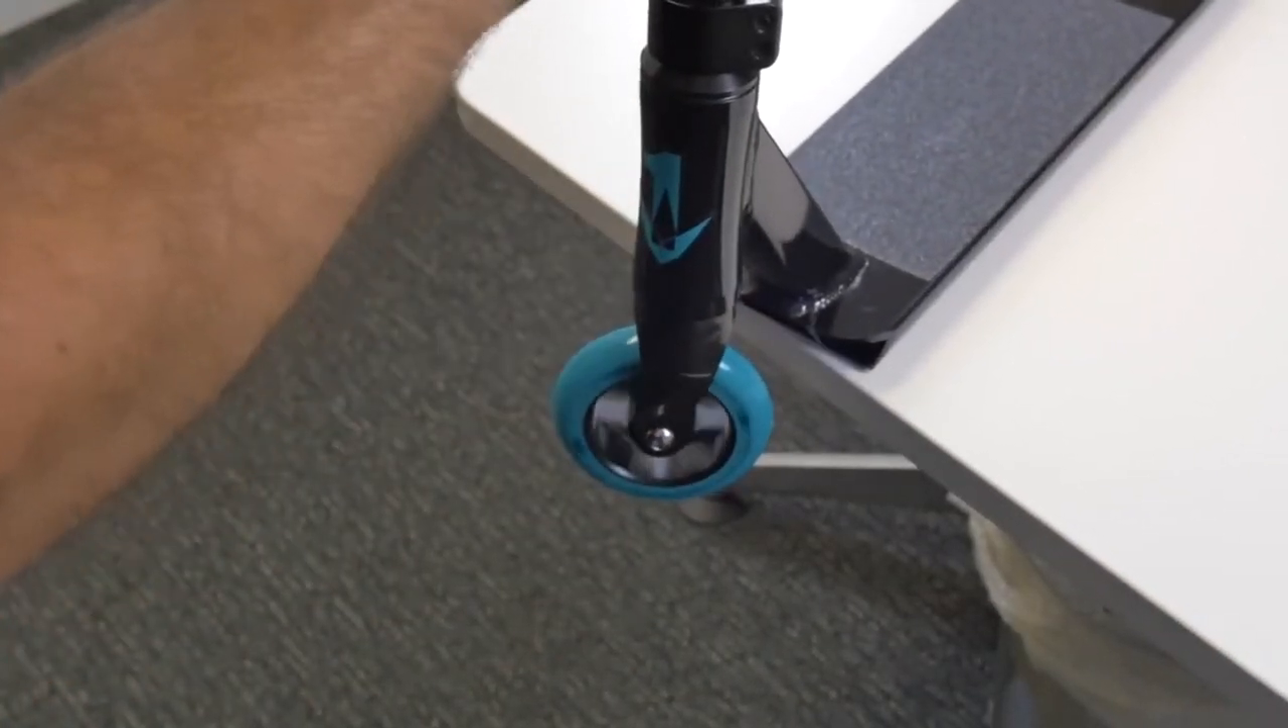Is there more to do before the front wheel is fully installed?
No.